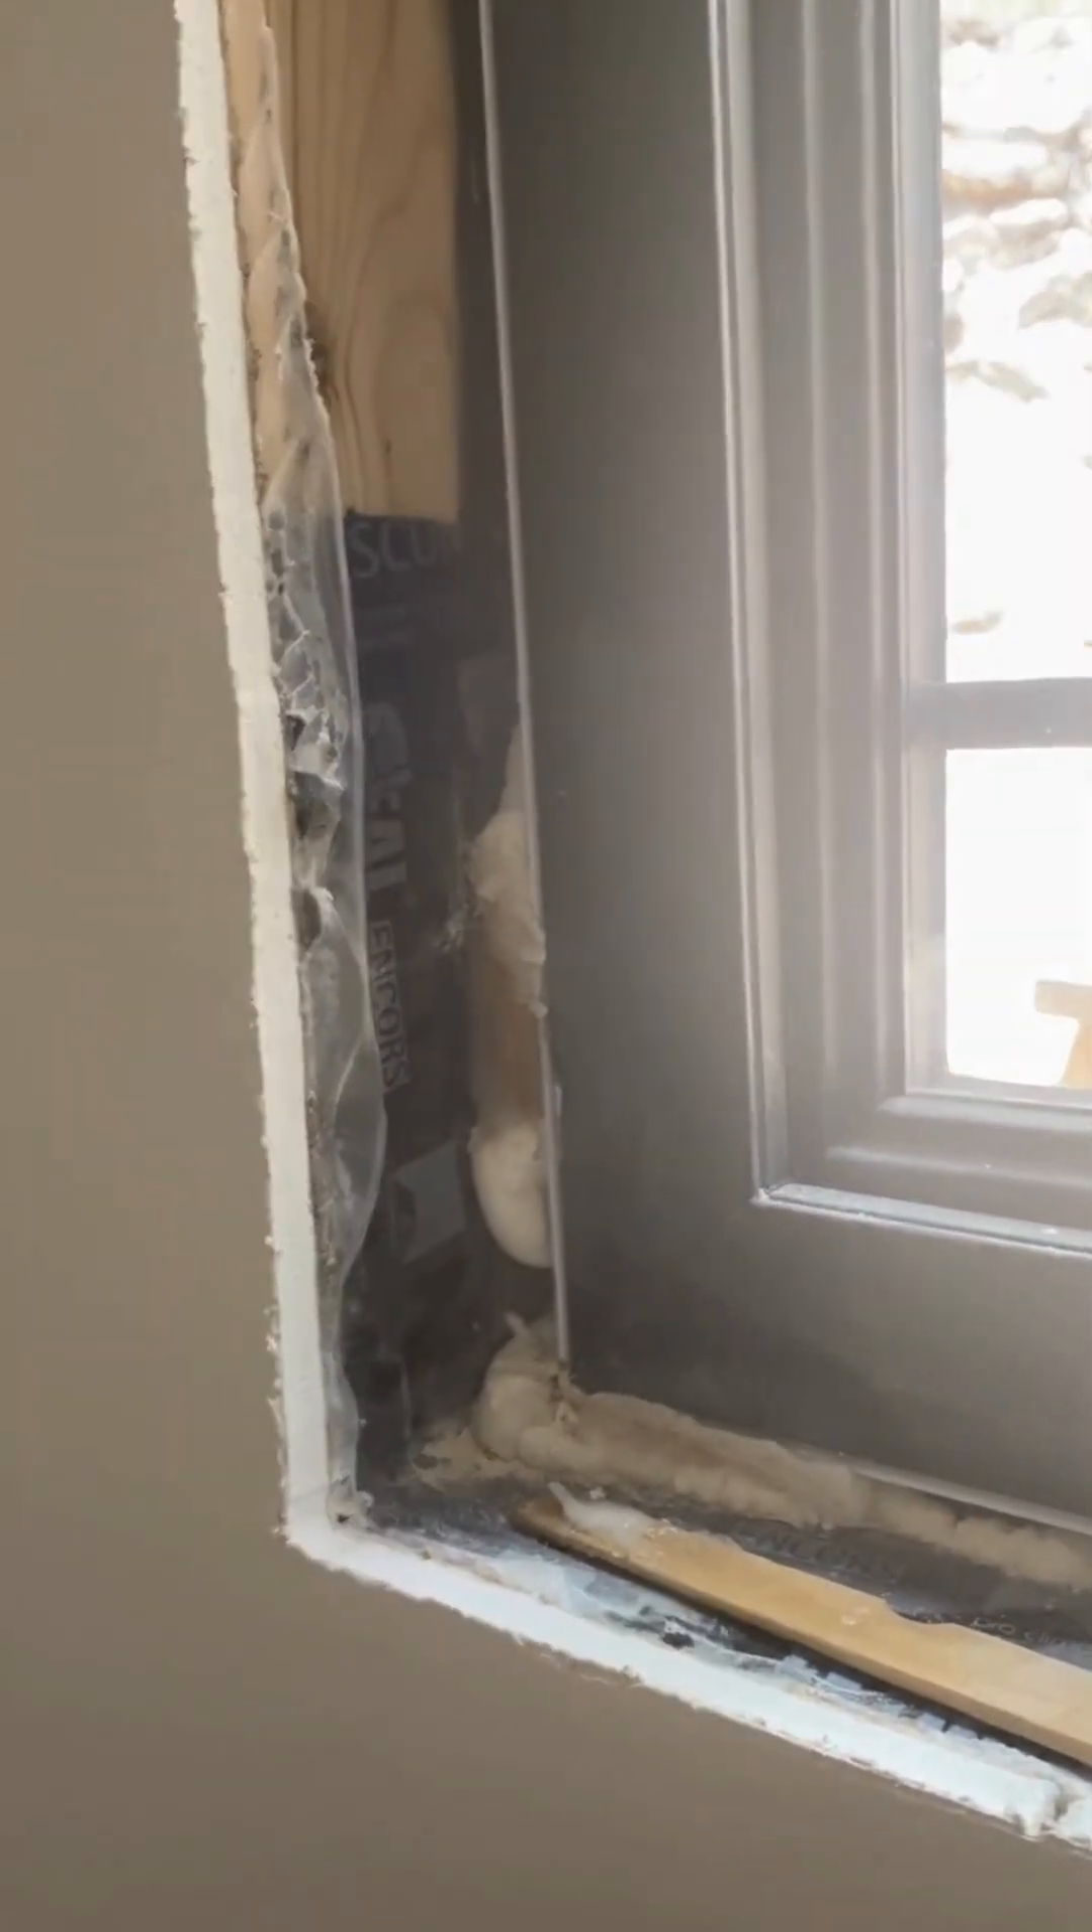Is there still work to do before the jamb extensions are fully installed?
Yes.